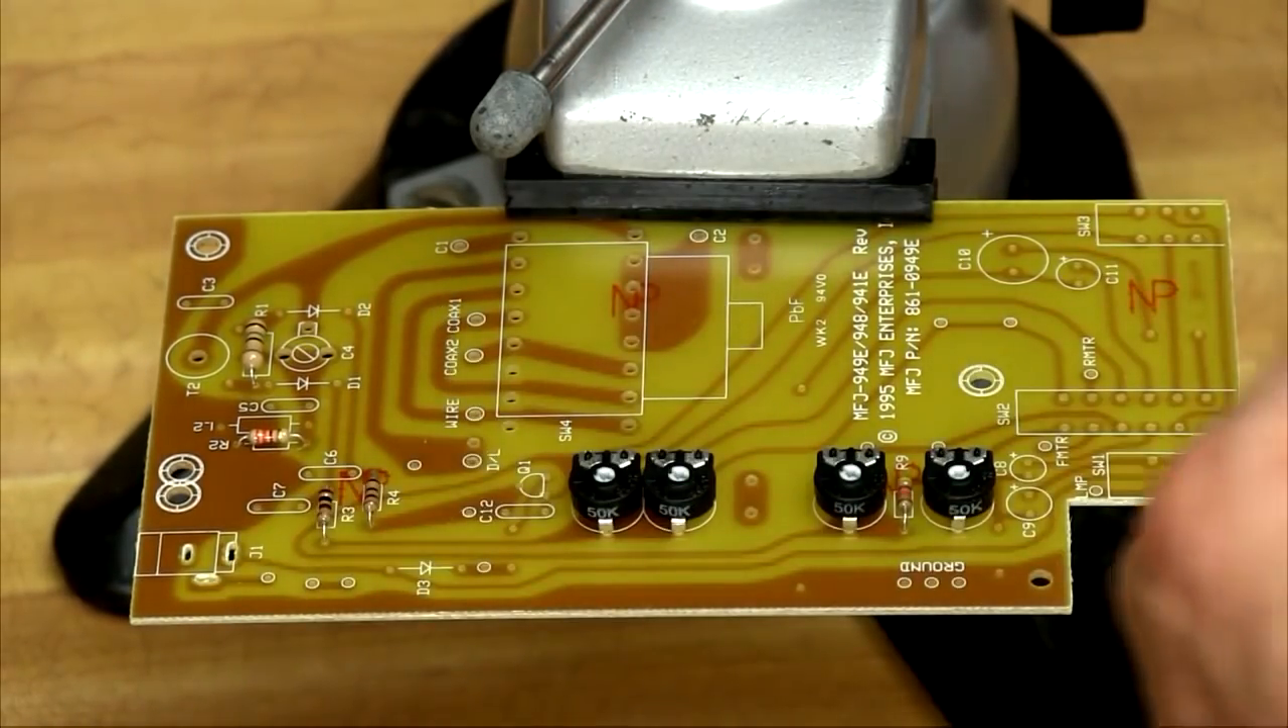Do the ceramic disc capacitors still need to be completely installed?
Yes.